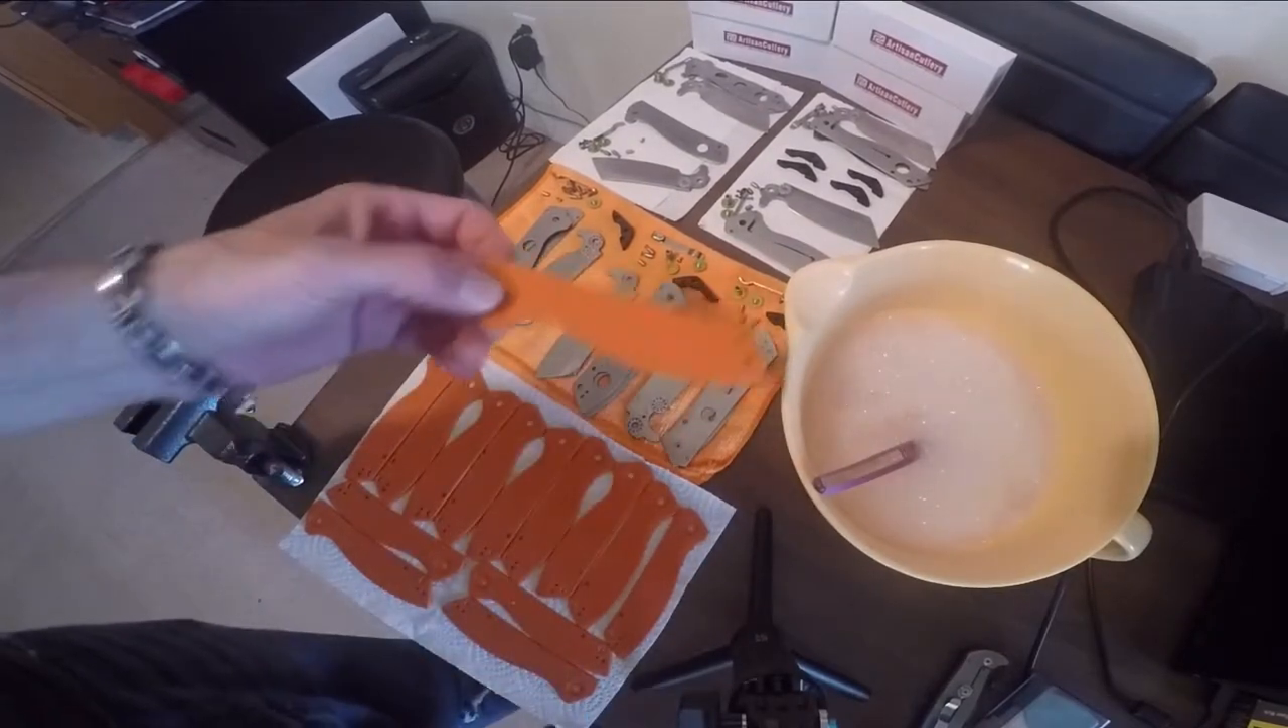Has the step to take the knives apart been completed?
Yes.